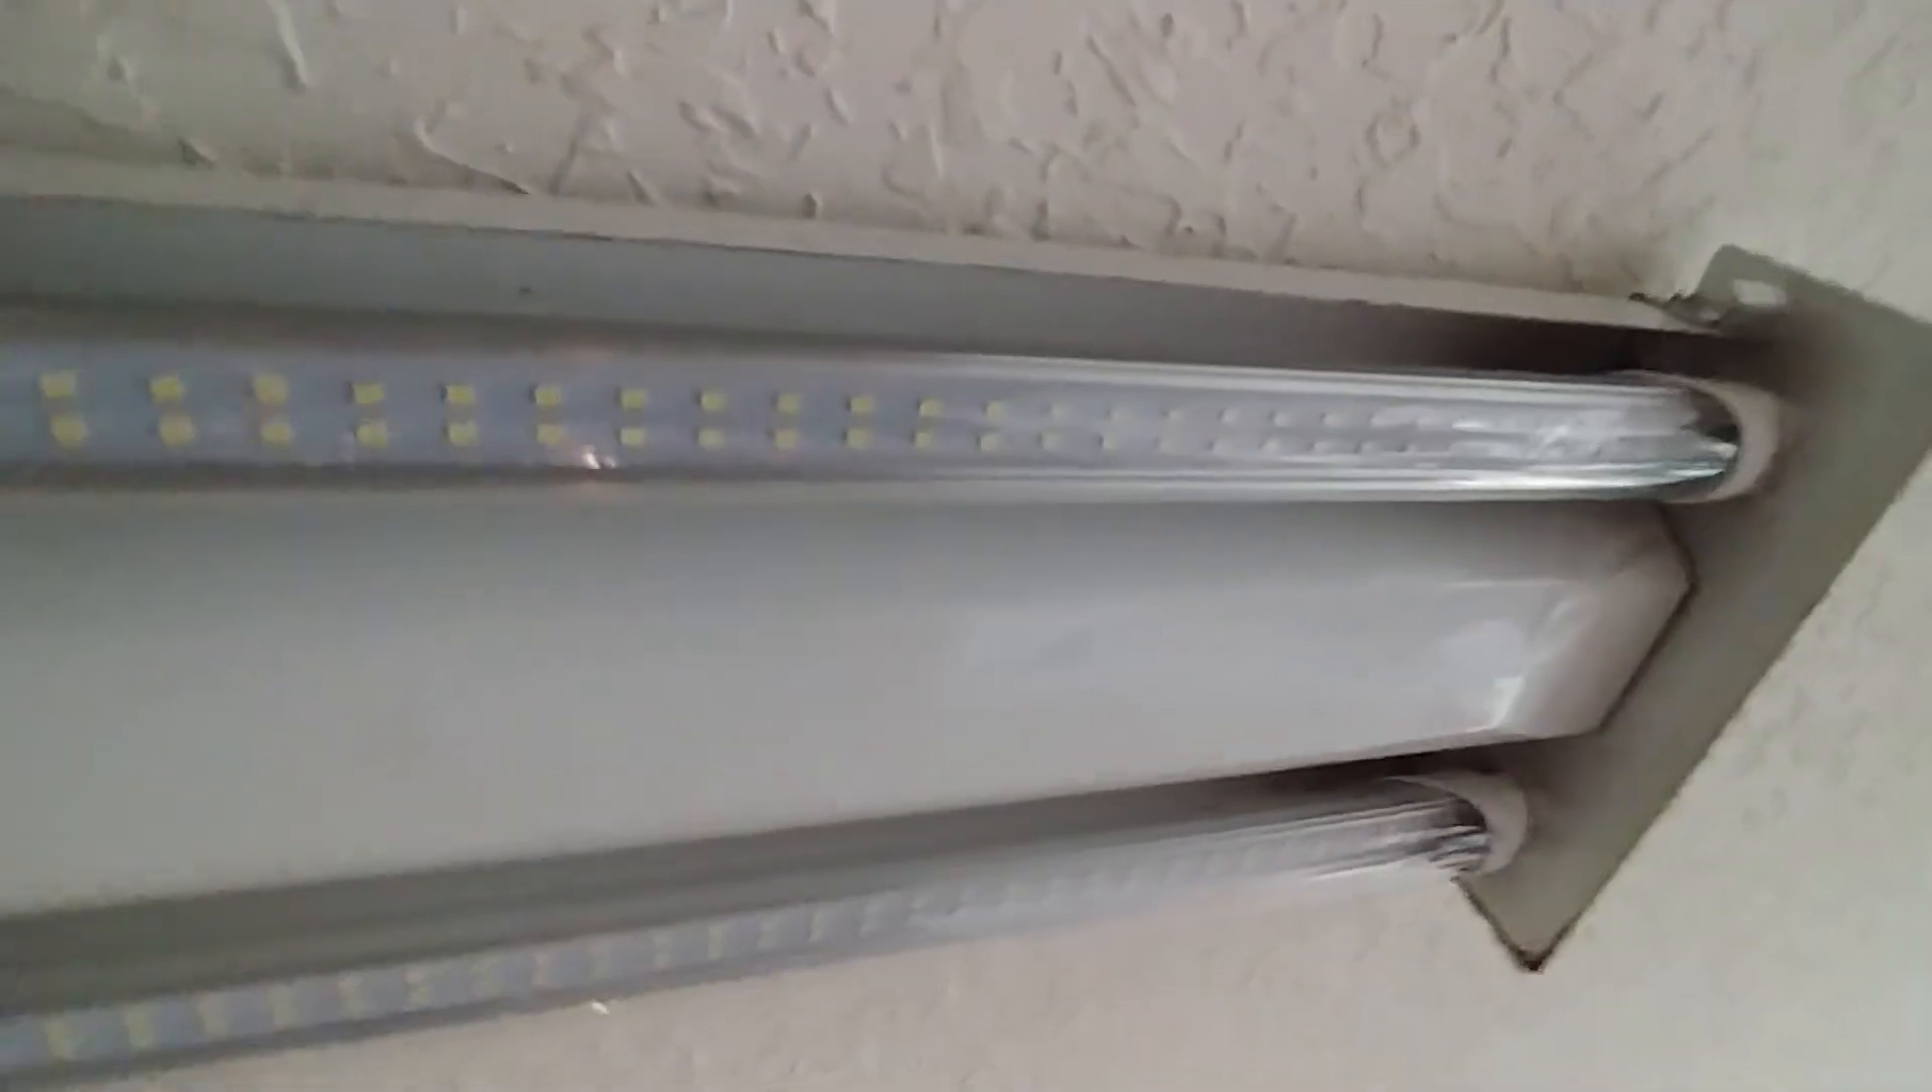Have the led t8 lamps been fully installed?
Yes.